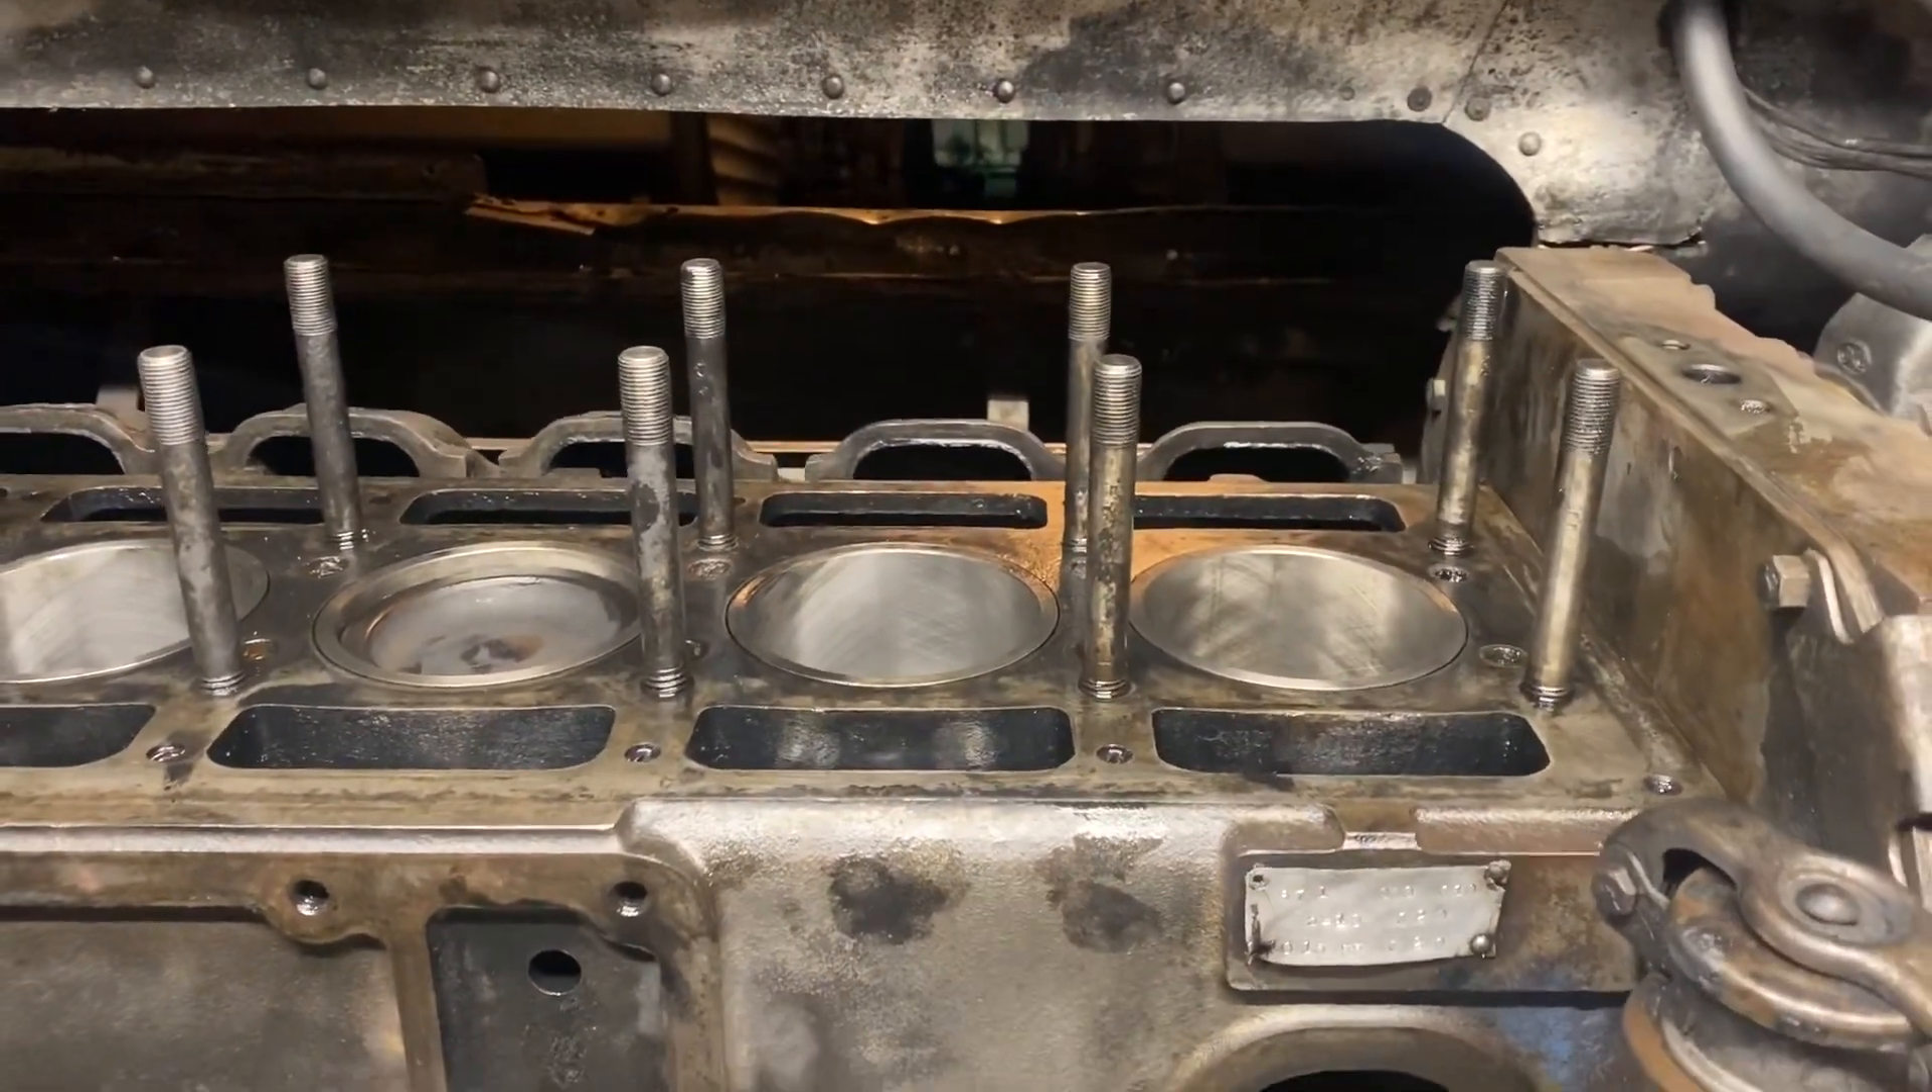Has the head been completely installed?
No.